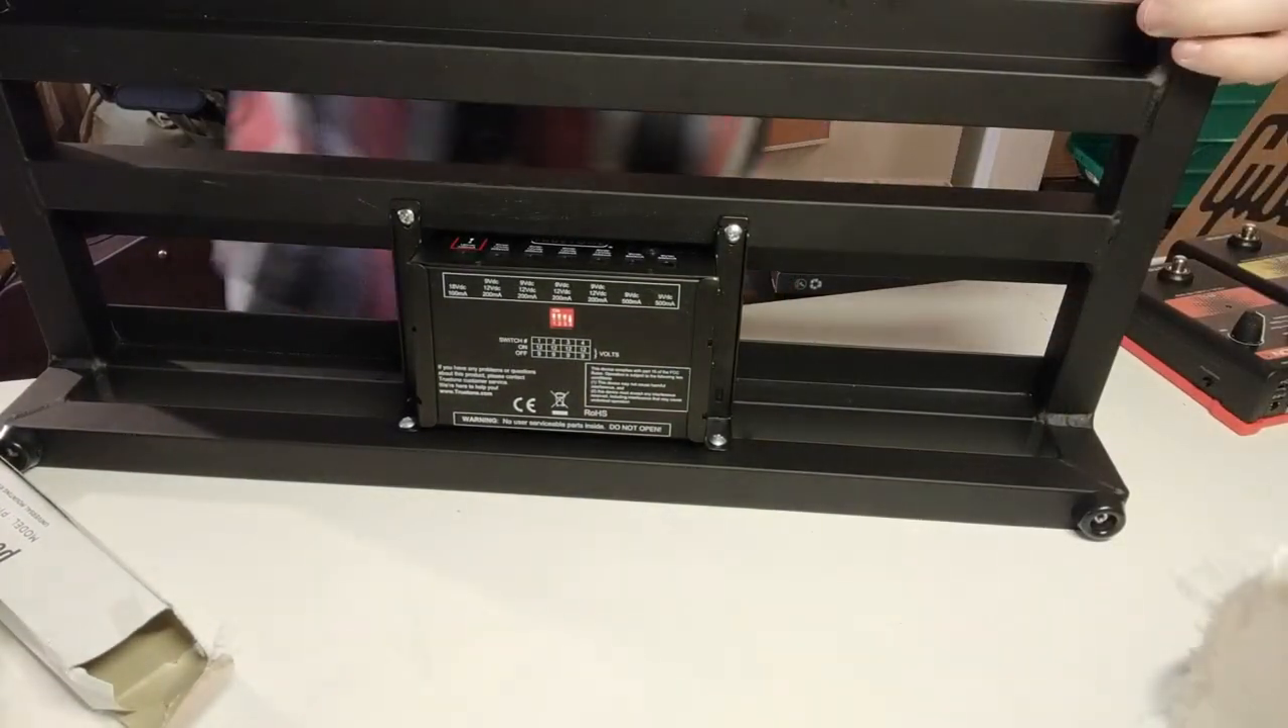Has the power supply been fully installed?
Yes.